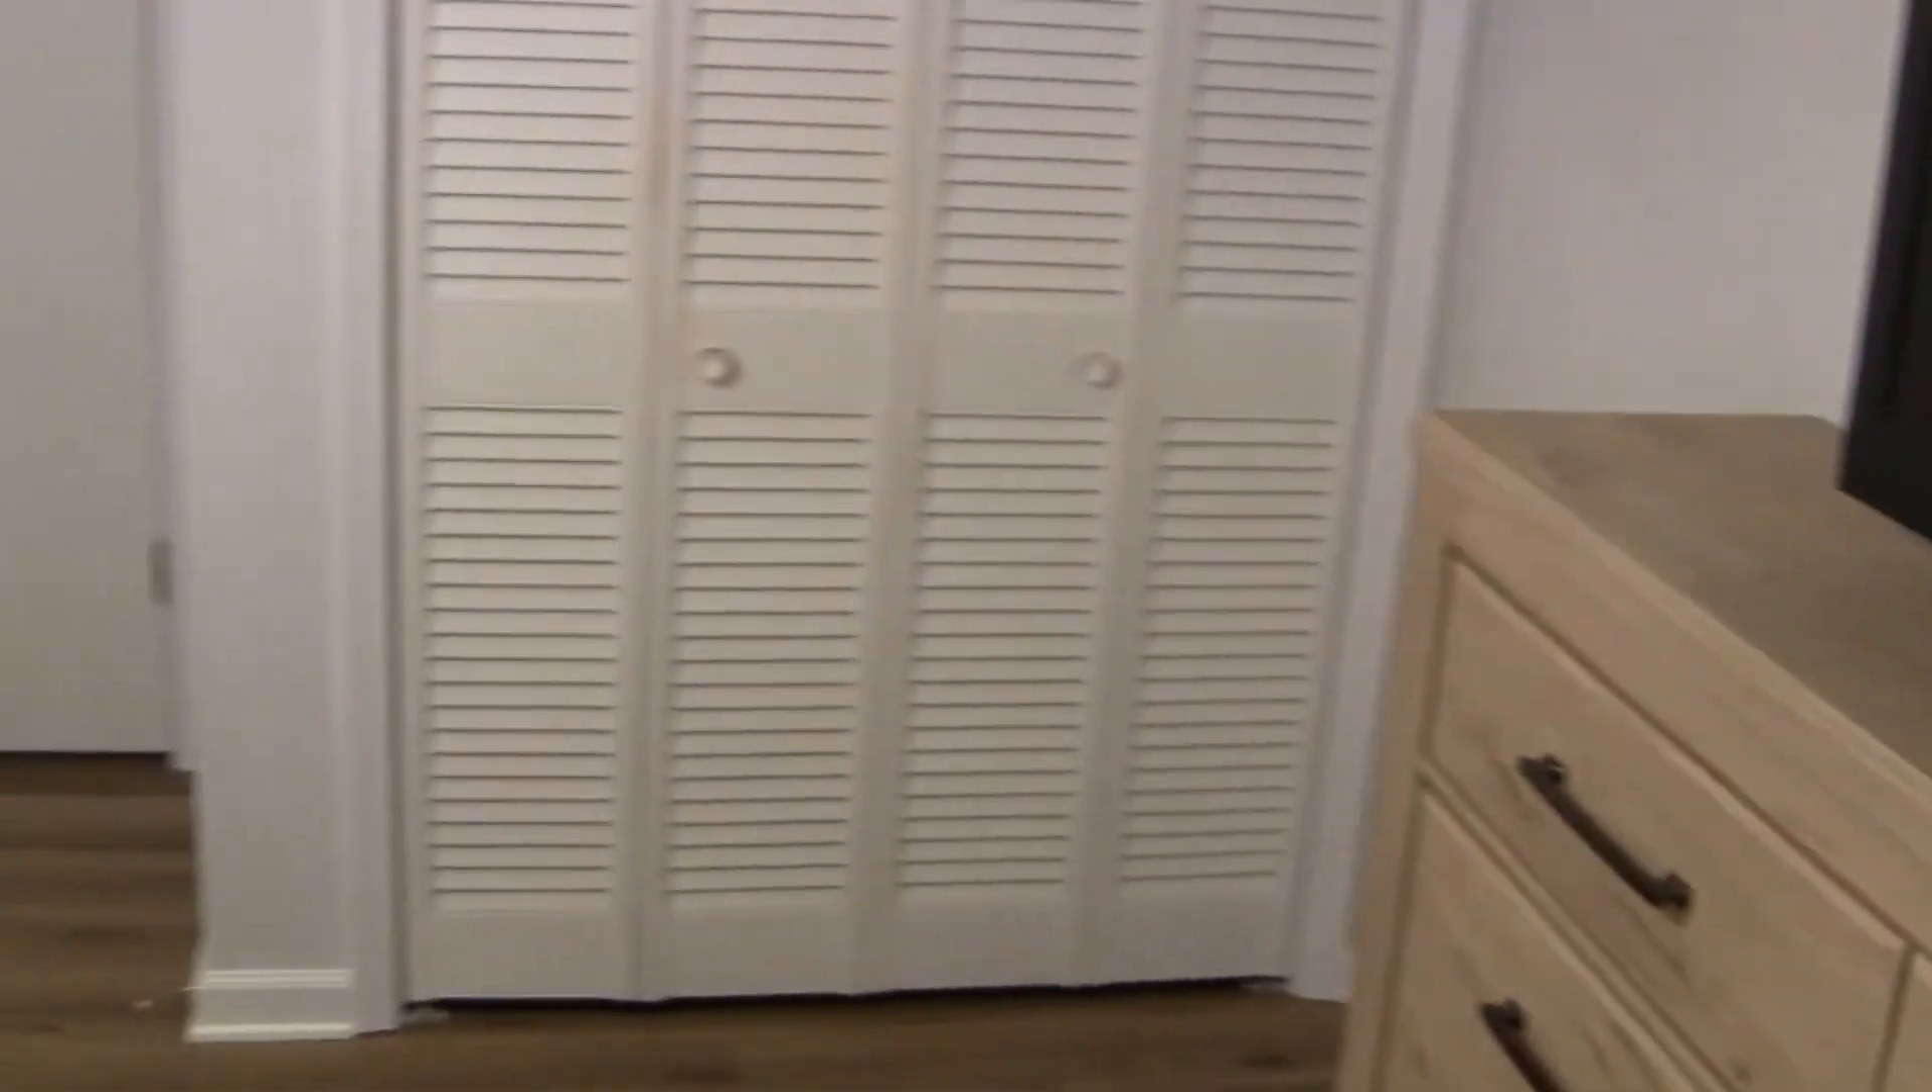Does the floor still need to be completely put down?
No.